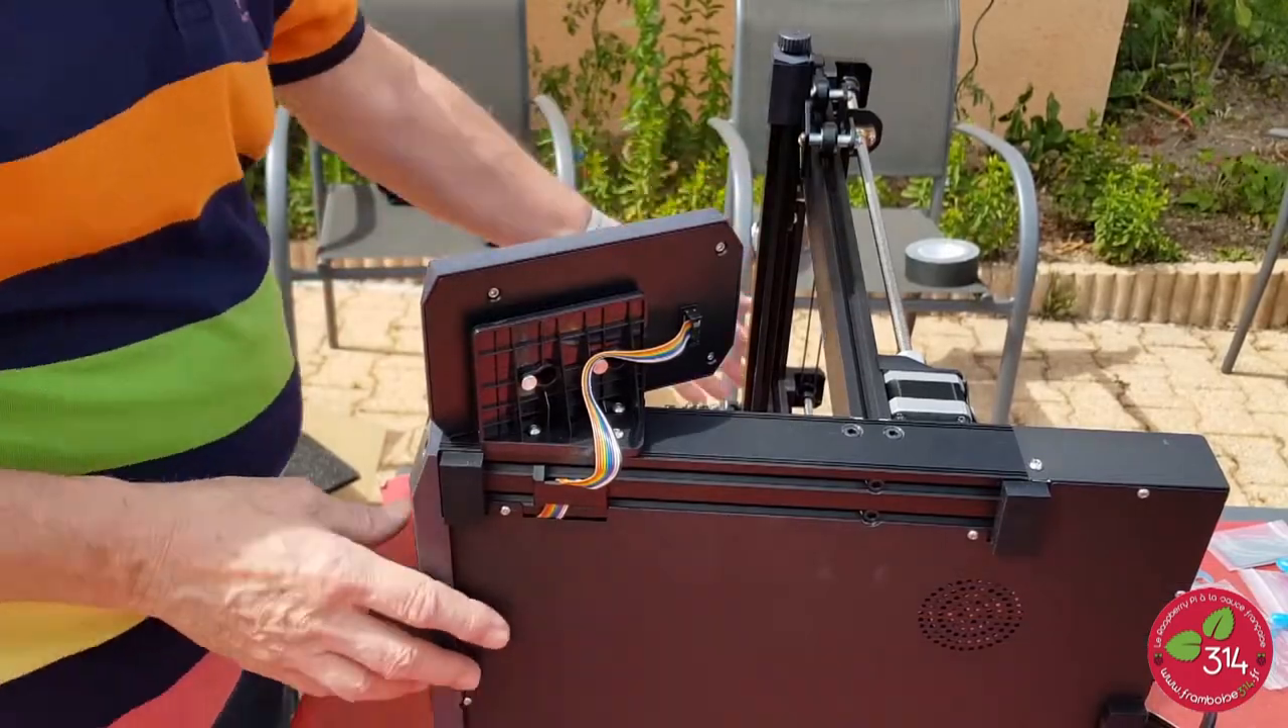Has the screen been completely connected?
Yes.